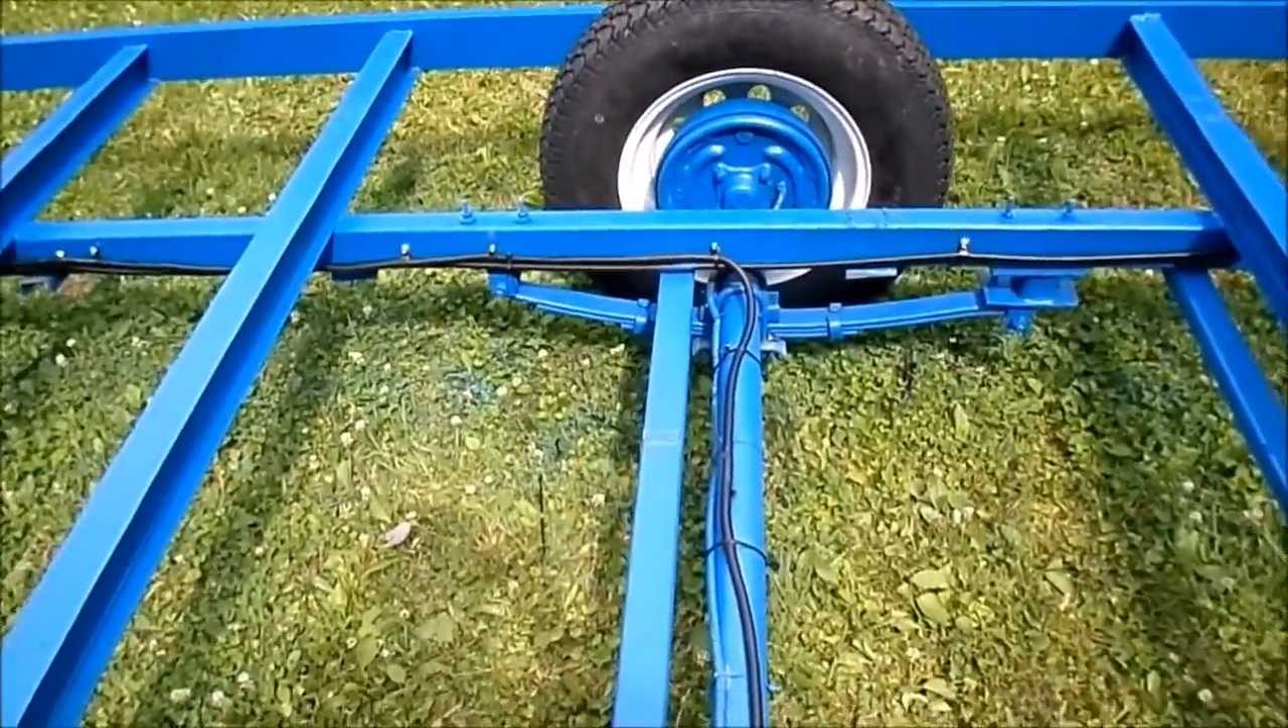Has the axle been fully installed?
Yes.